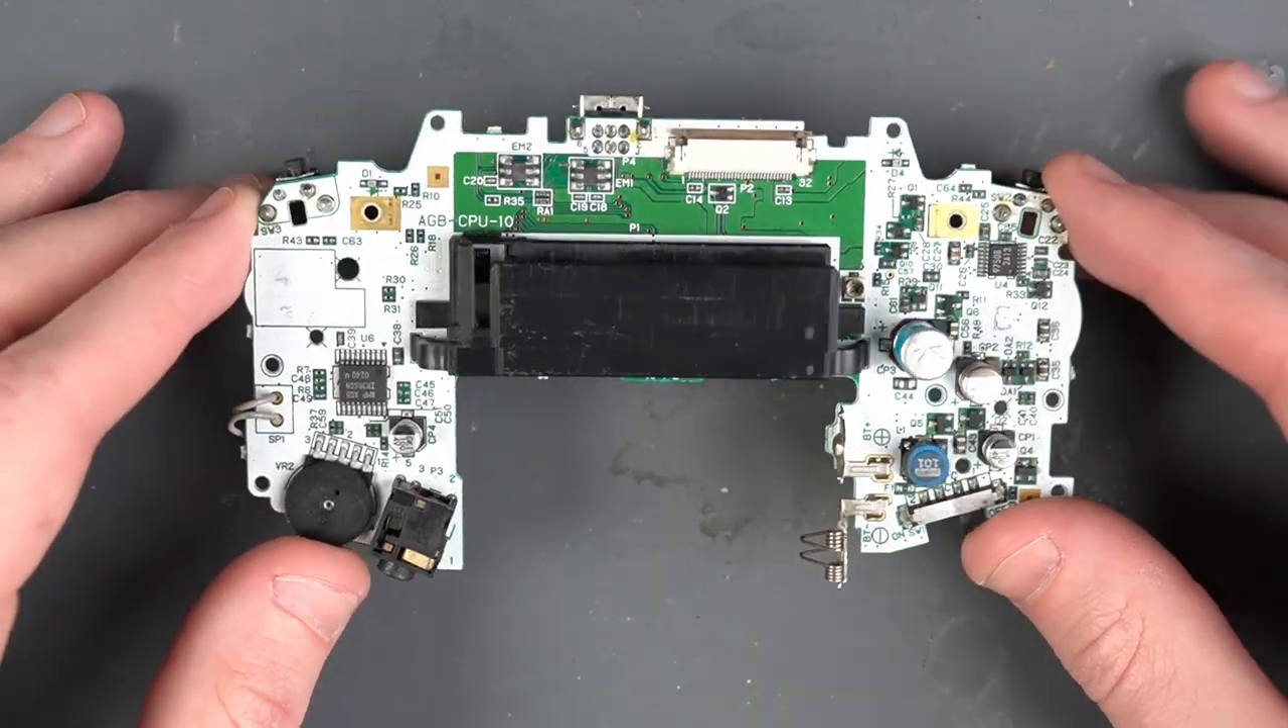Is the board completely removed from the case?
Yes.